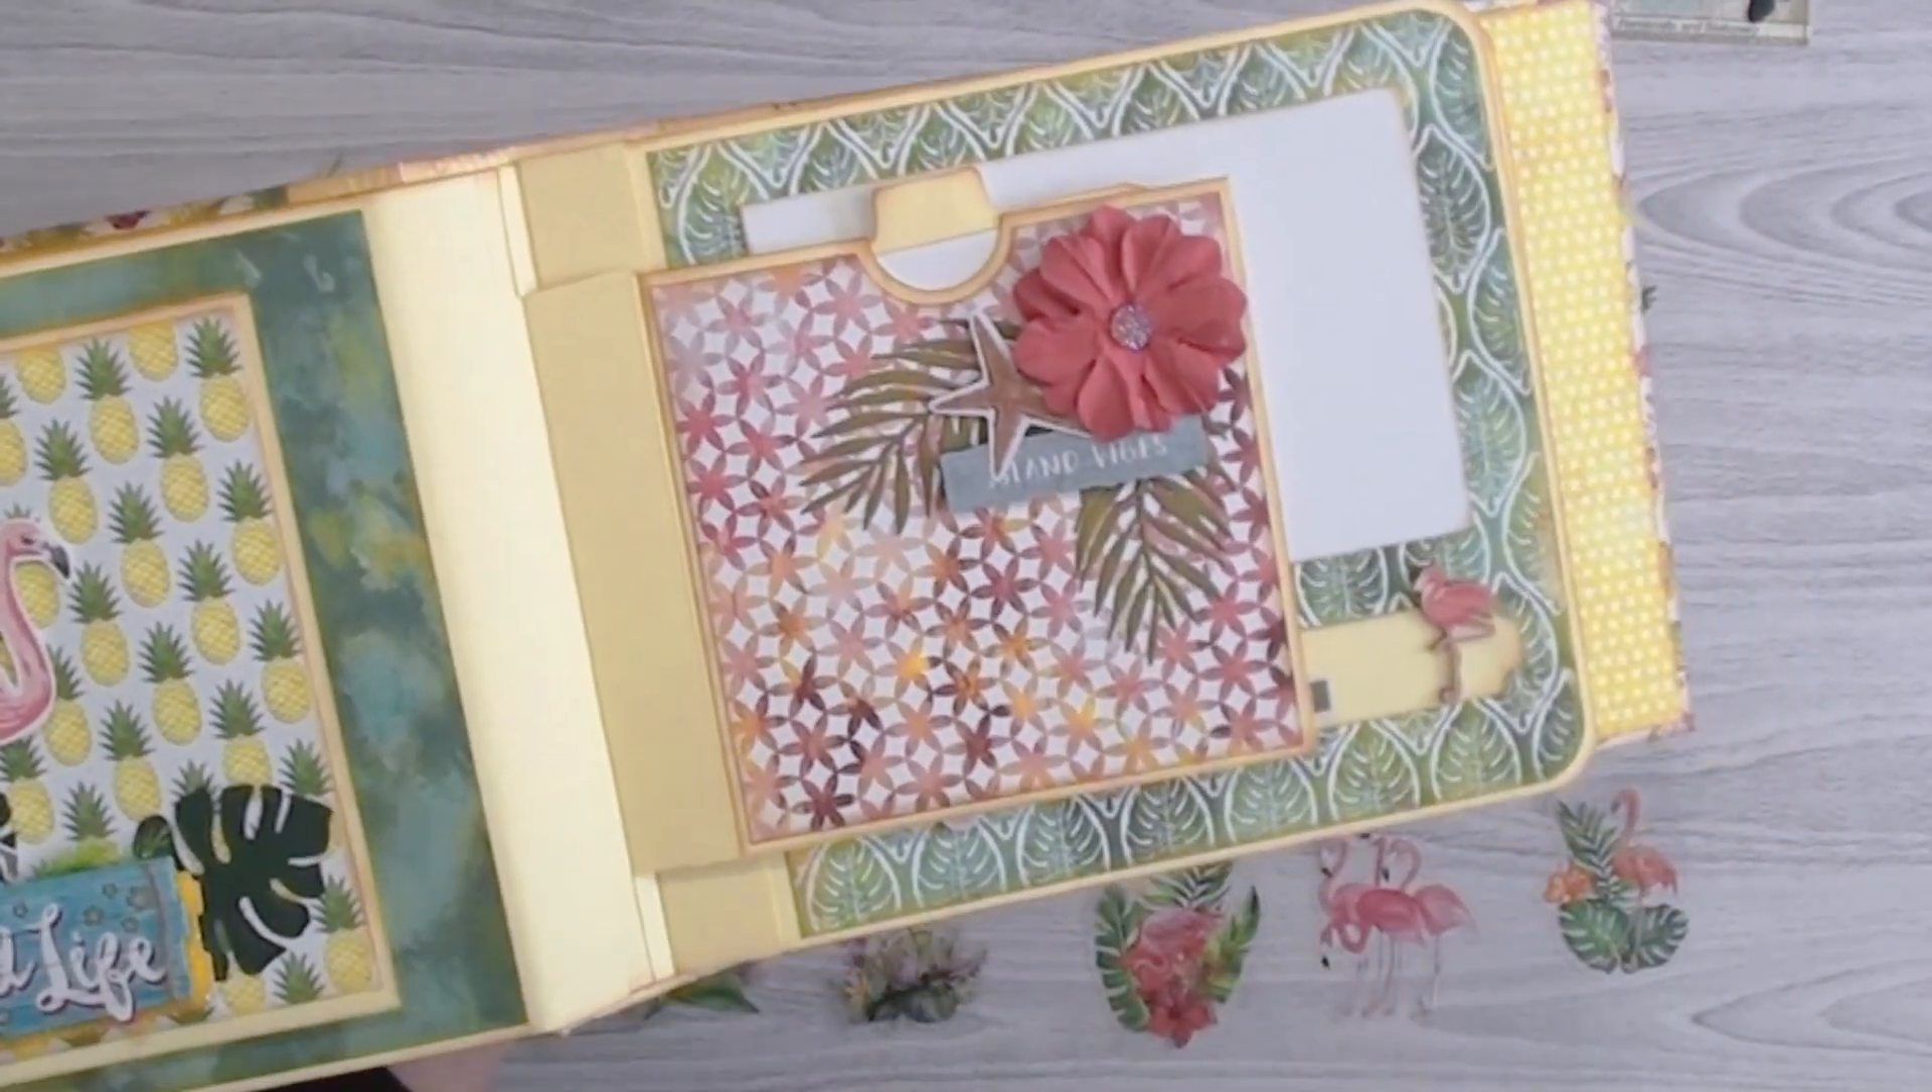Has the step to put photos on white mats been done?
No.